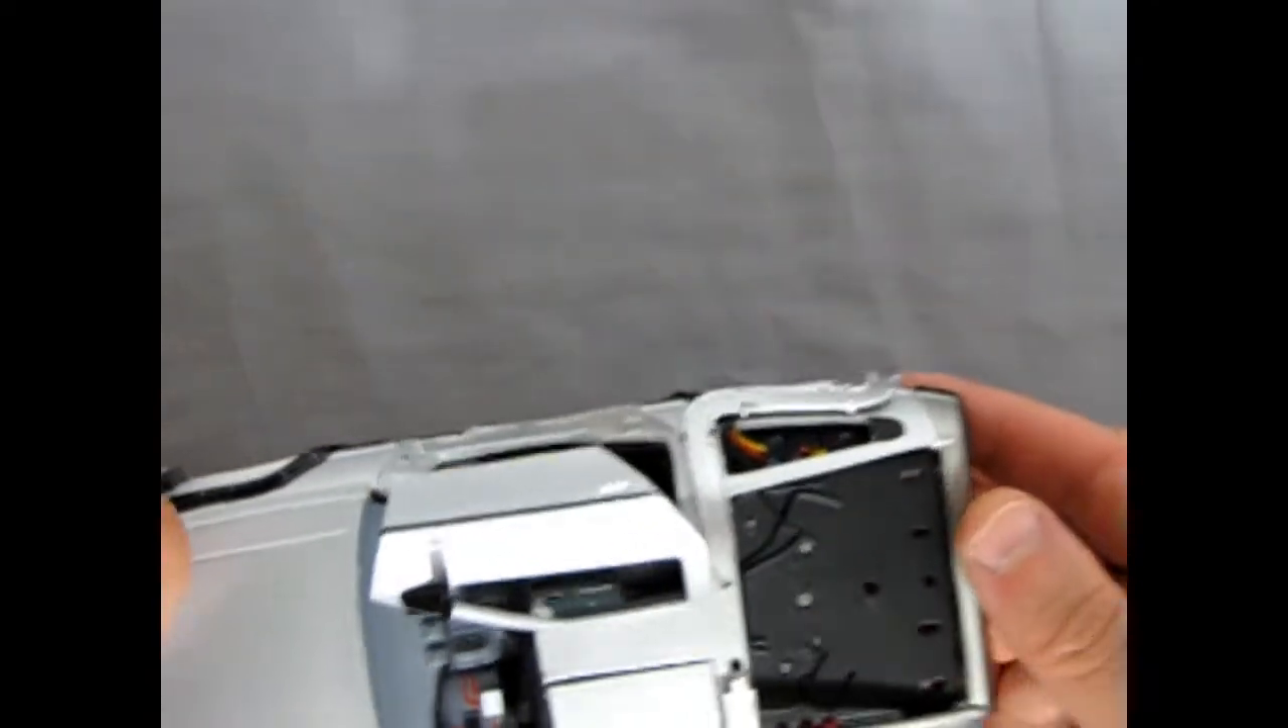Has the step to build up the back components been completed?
No.